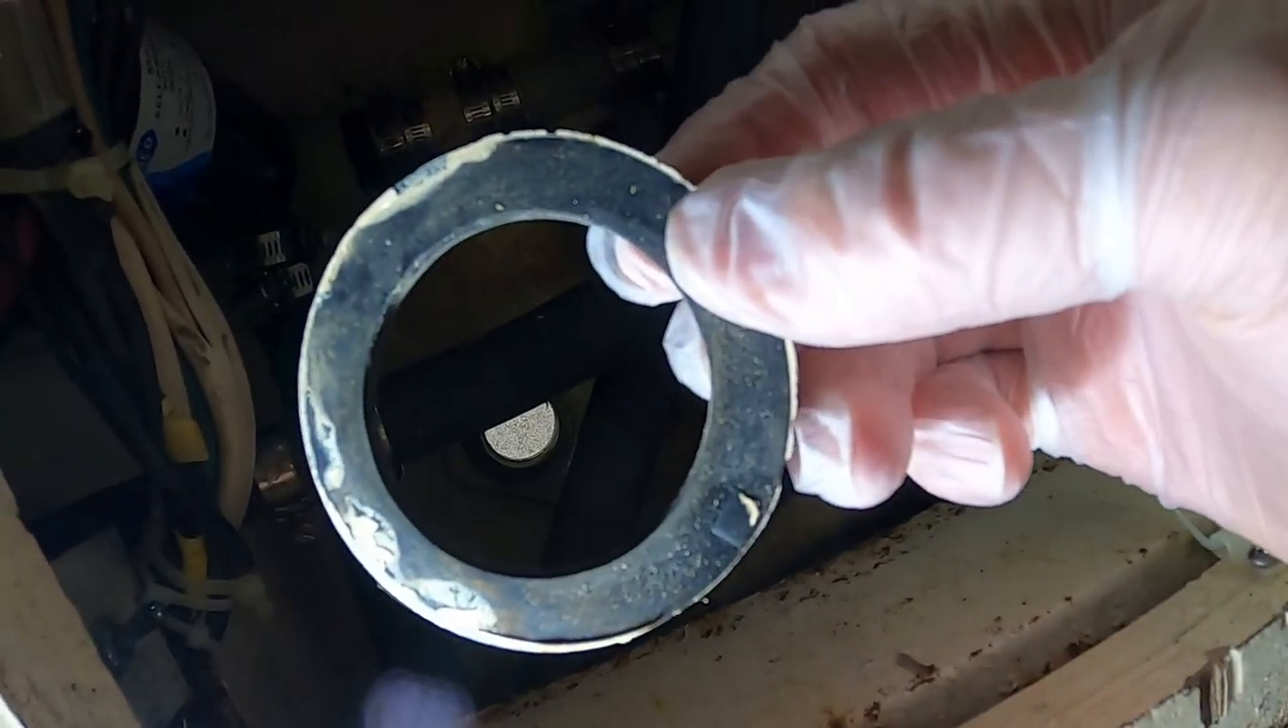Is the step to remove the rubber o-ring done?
Yes.